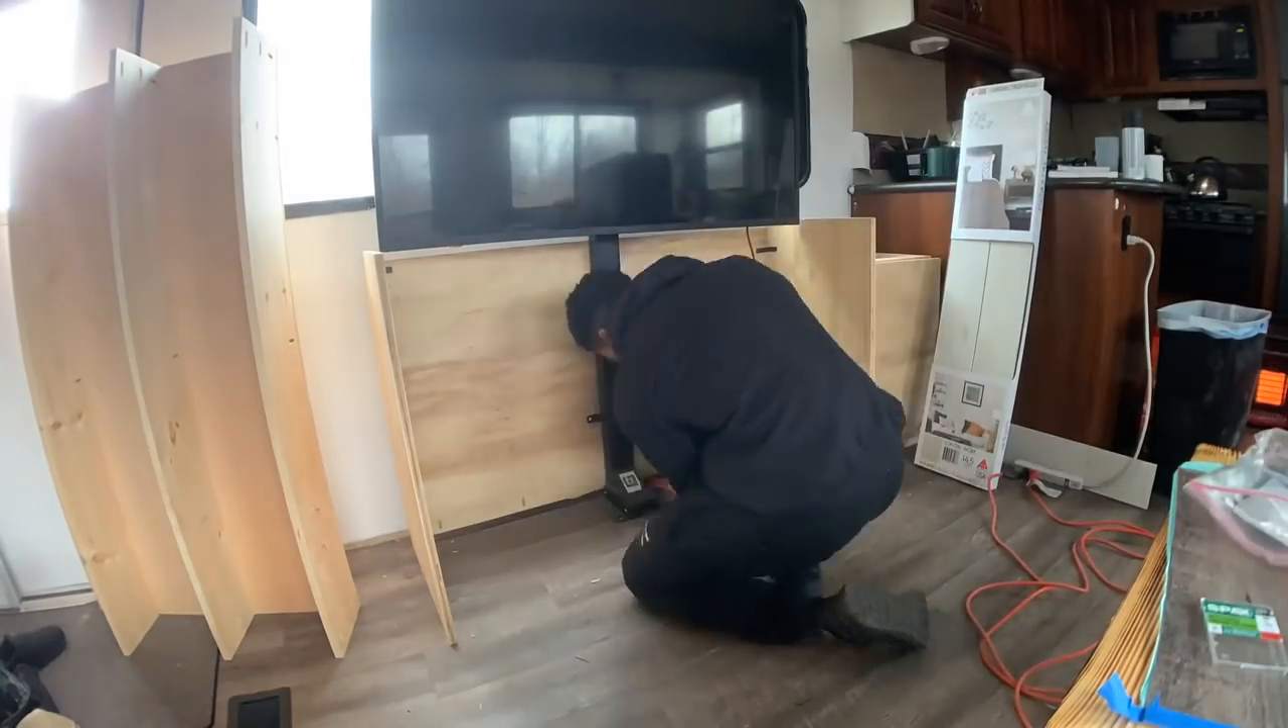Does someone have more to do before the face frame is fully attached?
Yes.